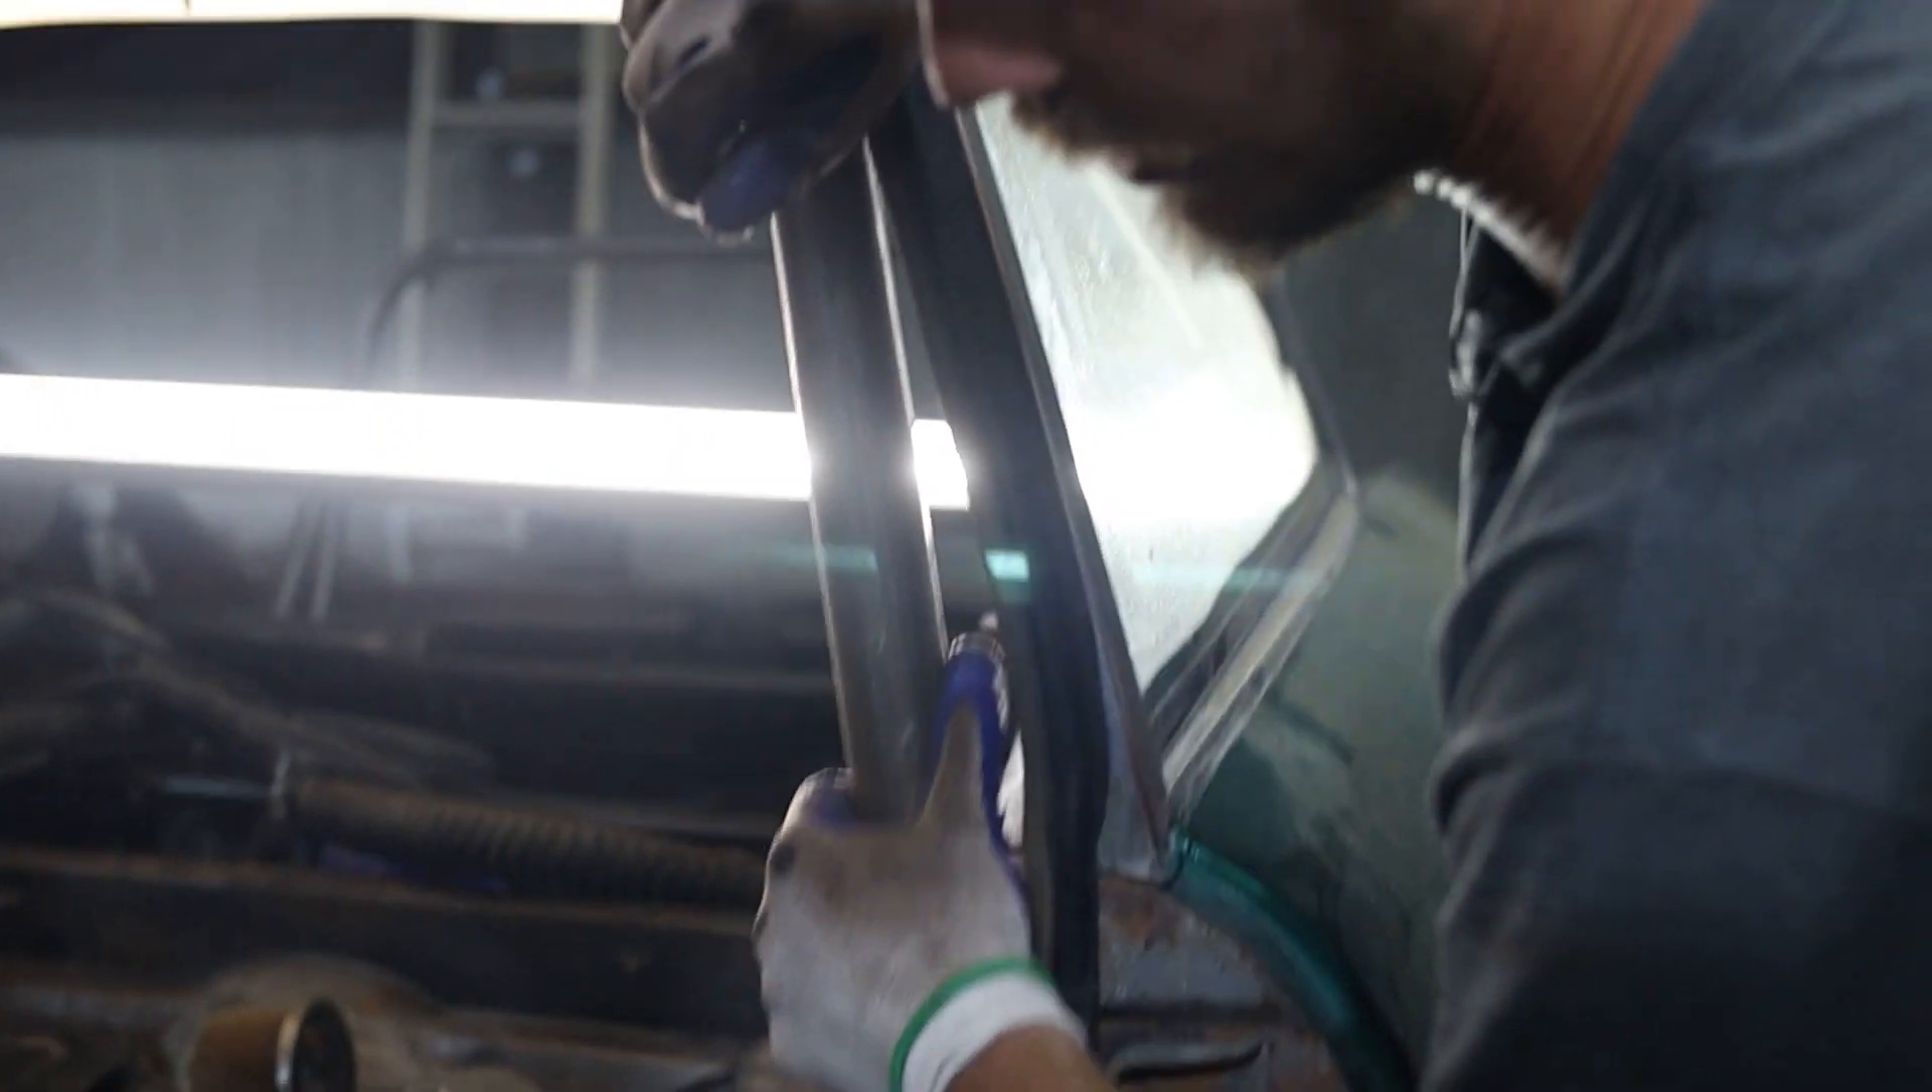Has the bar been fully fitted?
No.